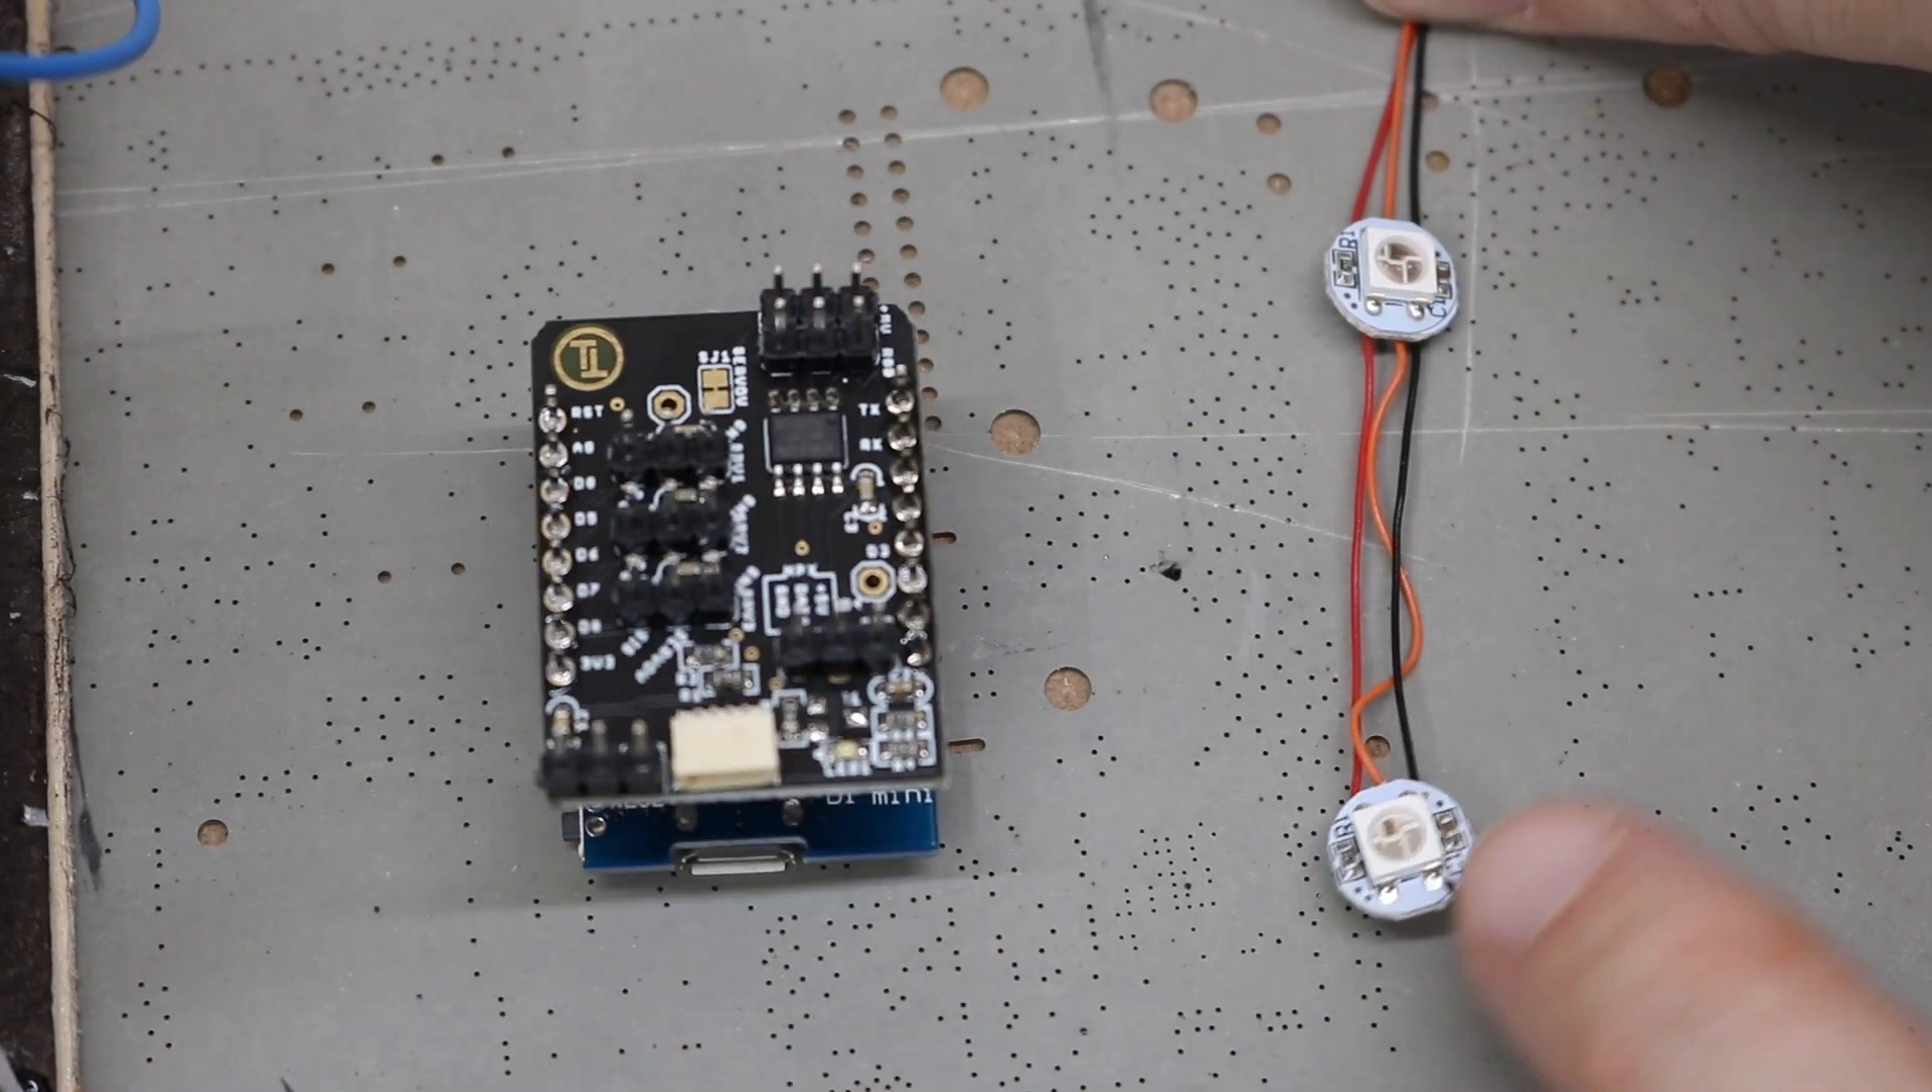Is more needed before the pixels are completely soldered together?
No.